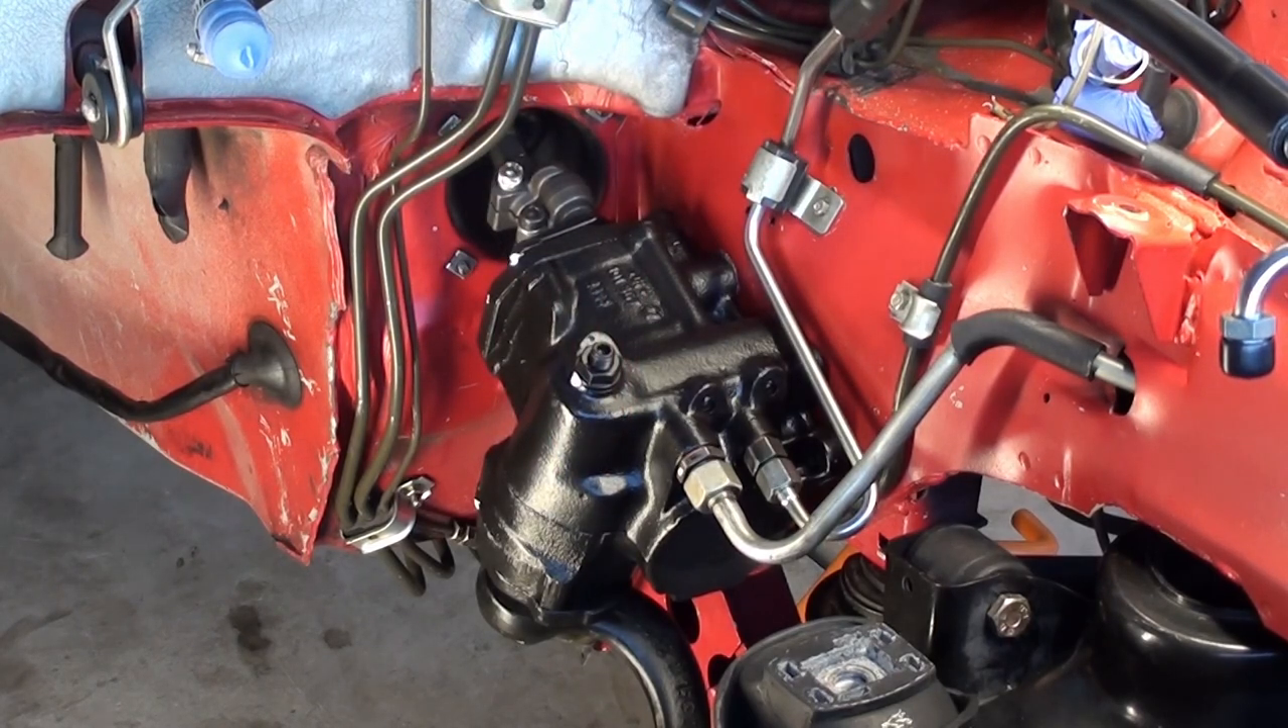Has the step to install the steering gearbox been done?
Yes.